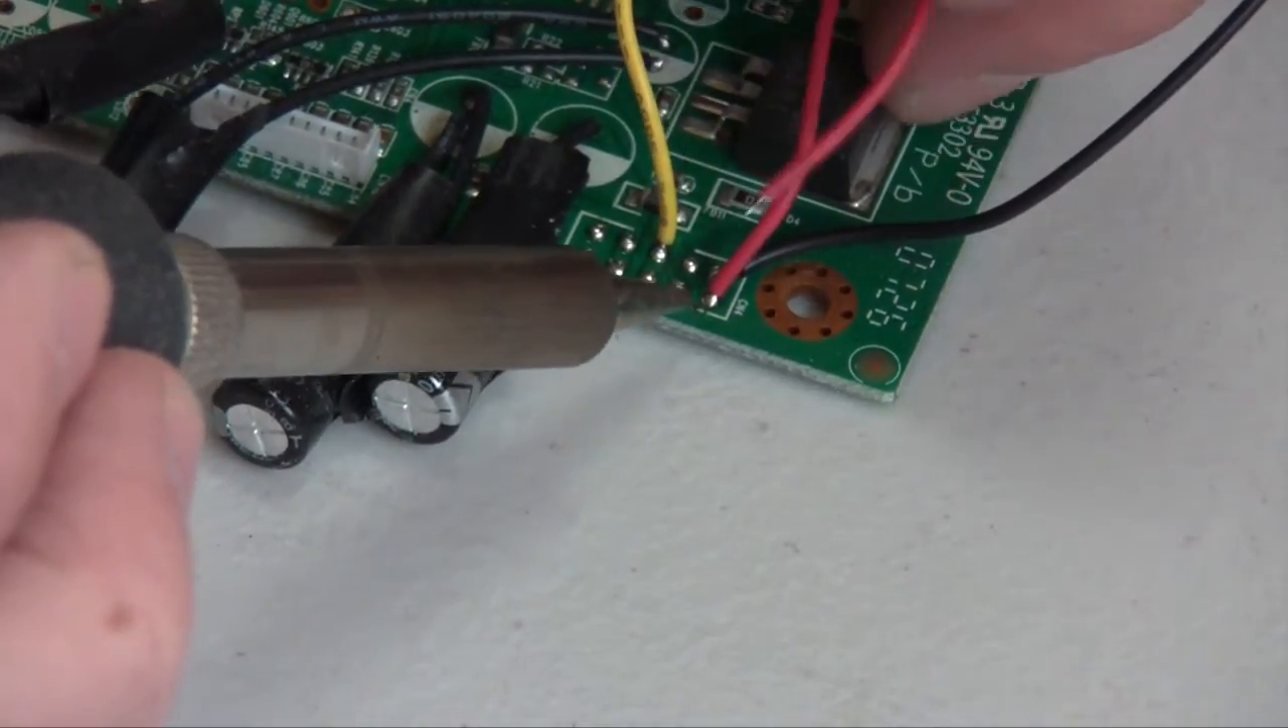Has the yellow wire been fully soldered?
Yes.